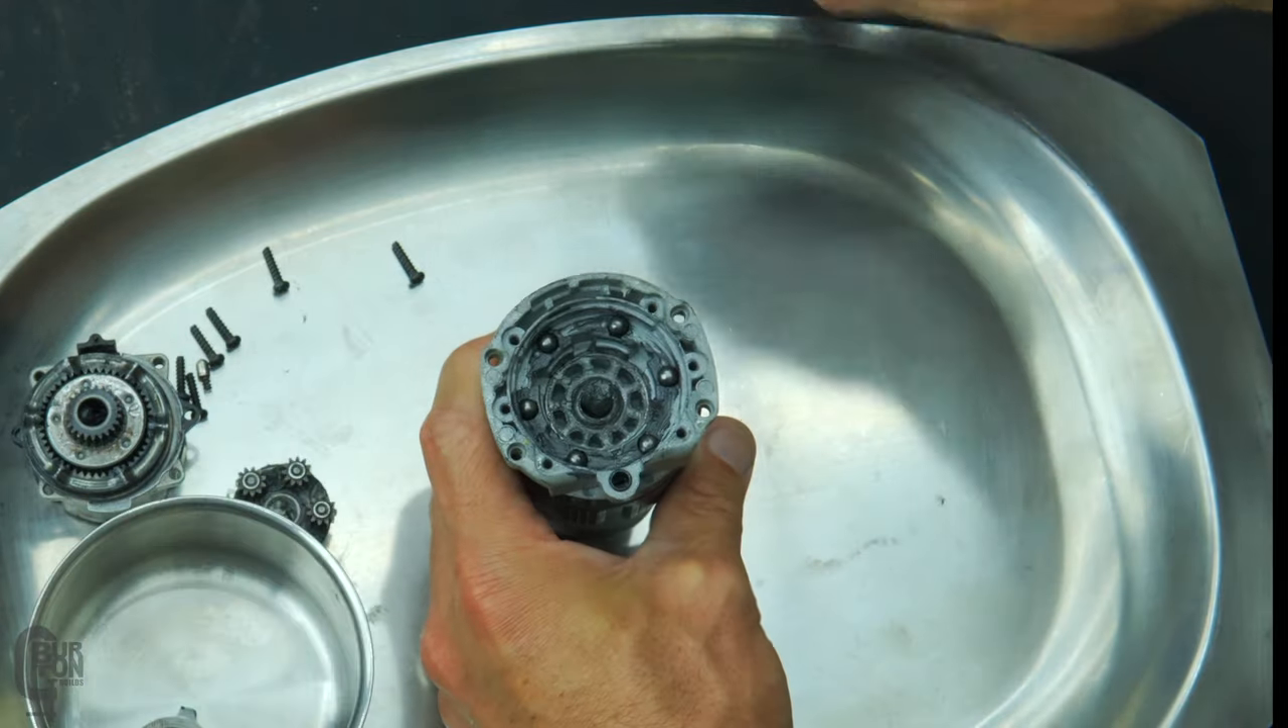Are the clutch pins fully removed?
No.